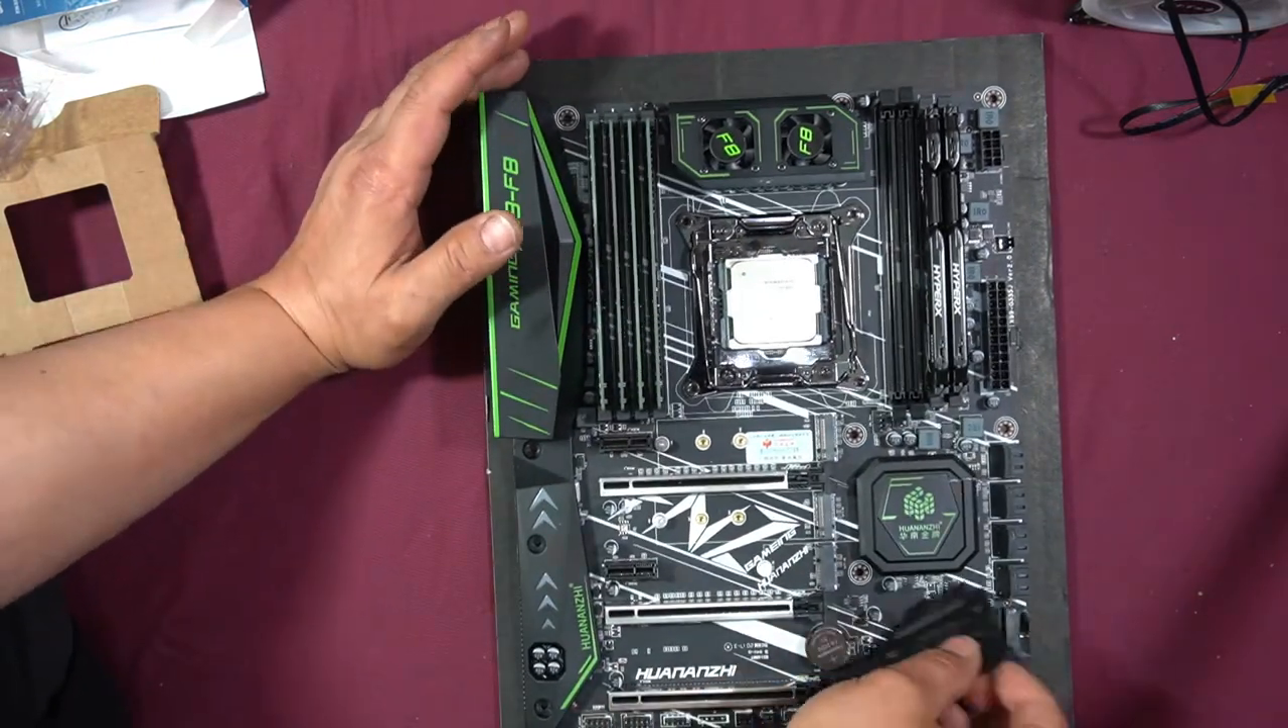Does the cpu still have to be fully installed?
No.